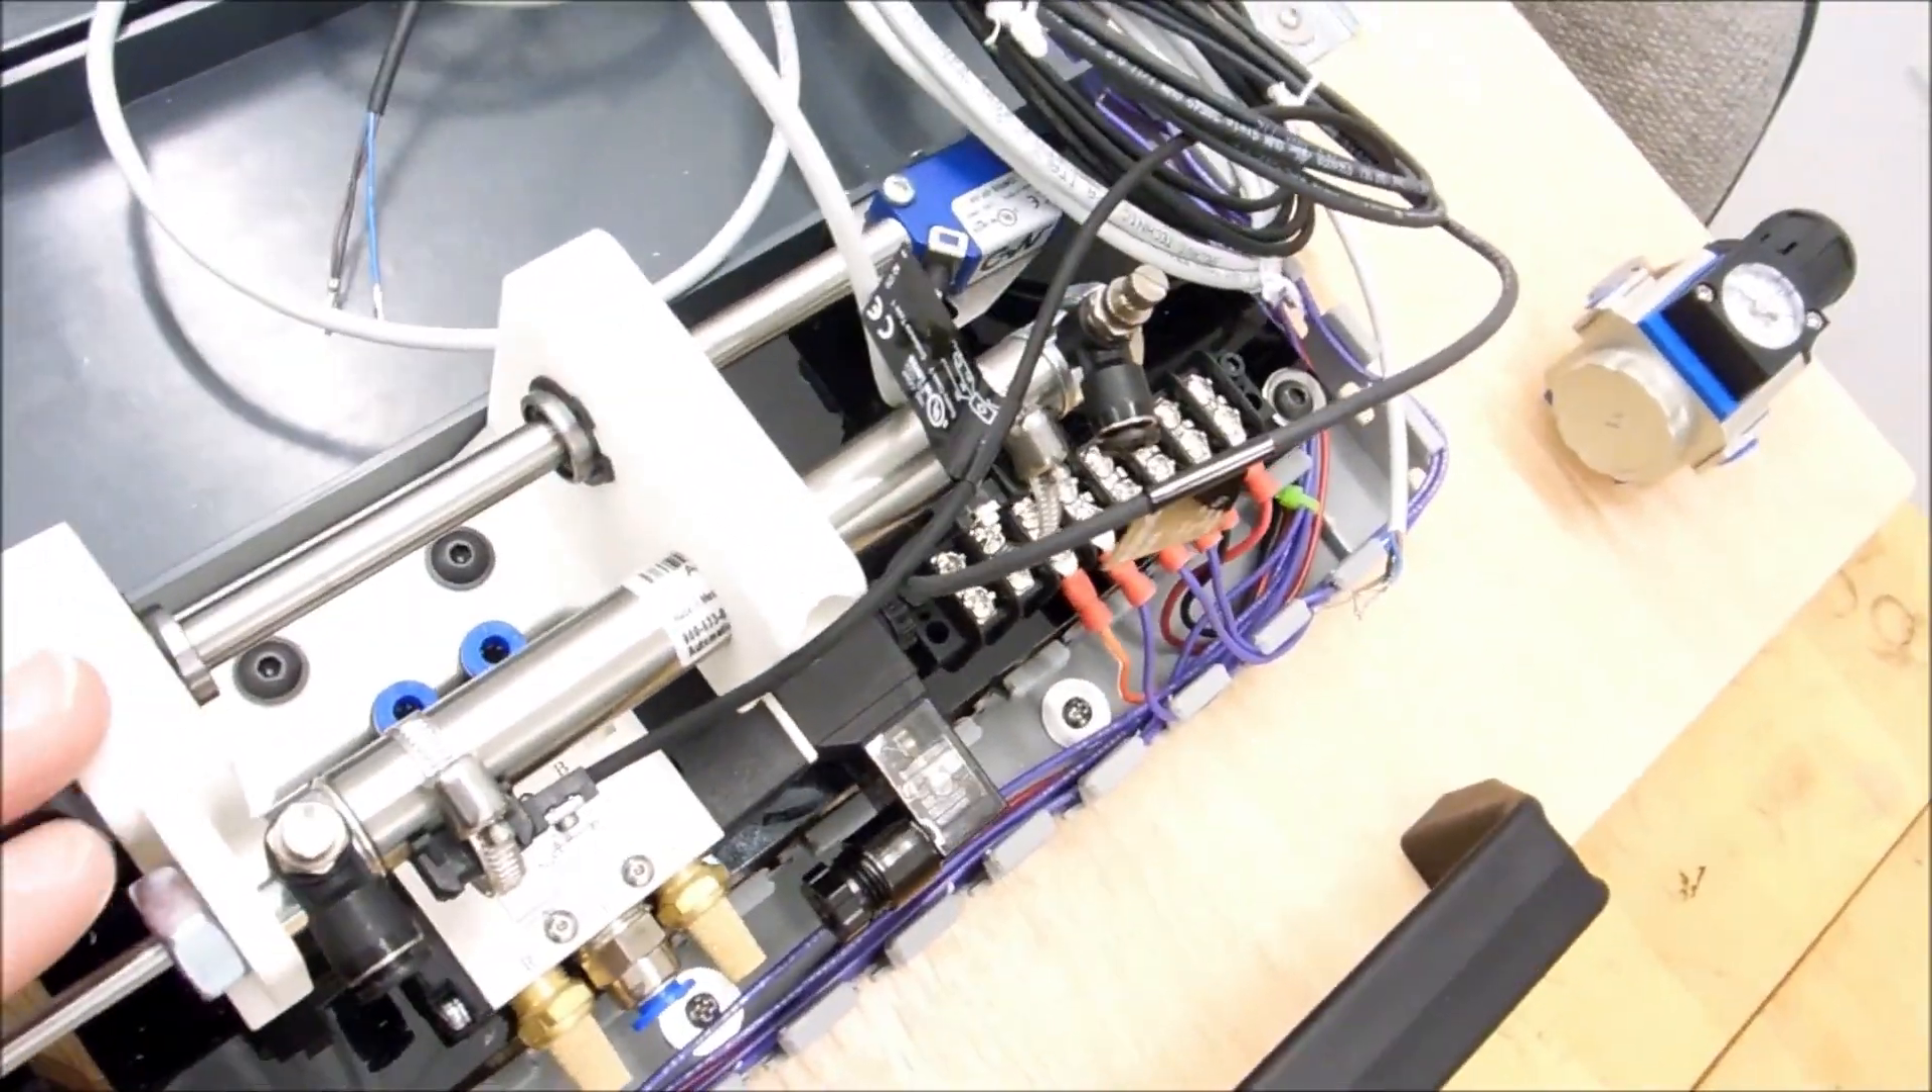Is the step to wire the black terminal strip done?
No.